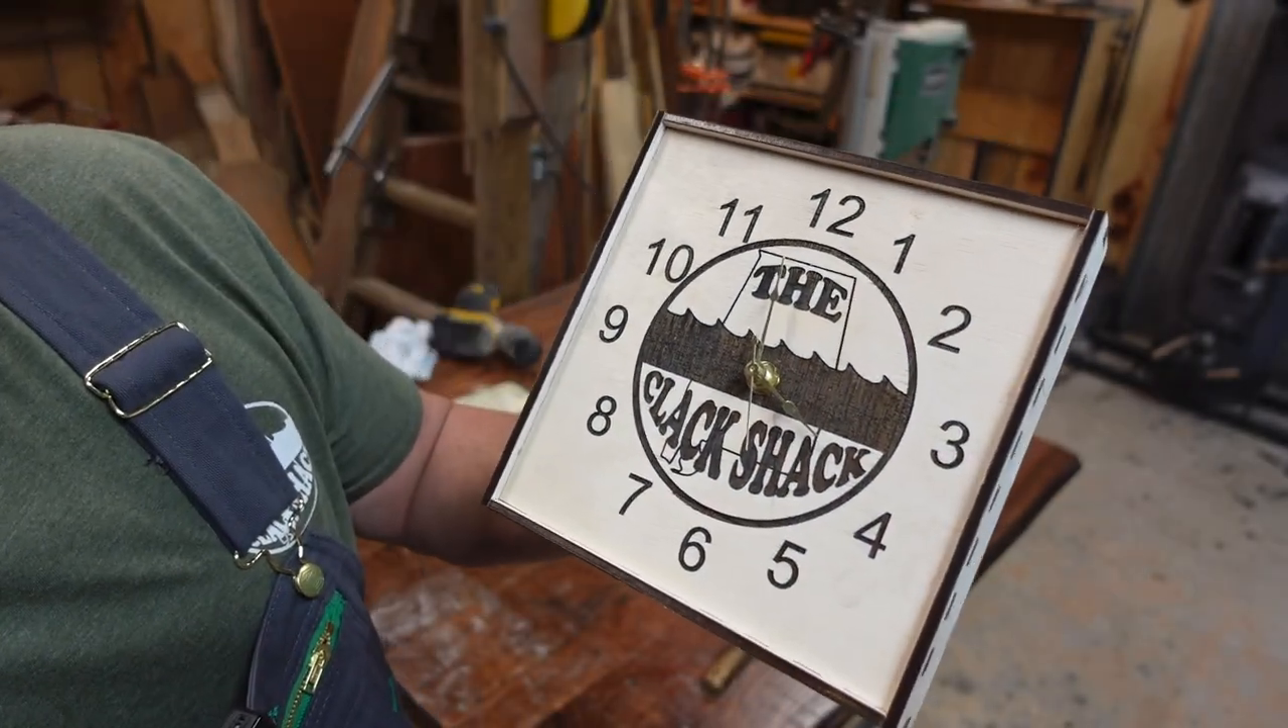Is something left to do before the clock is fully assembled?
No.